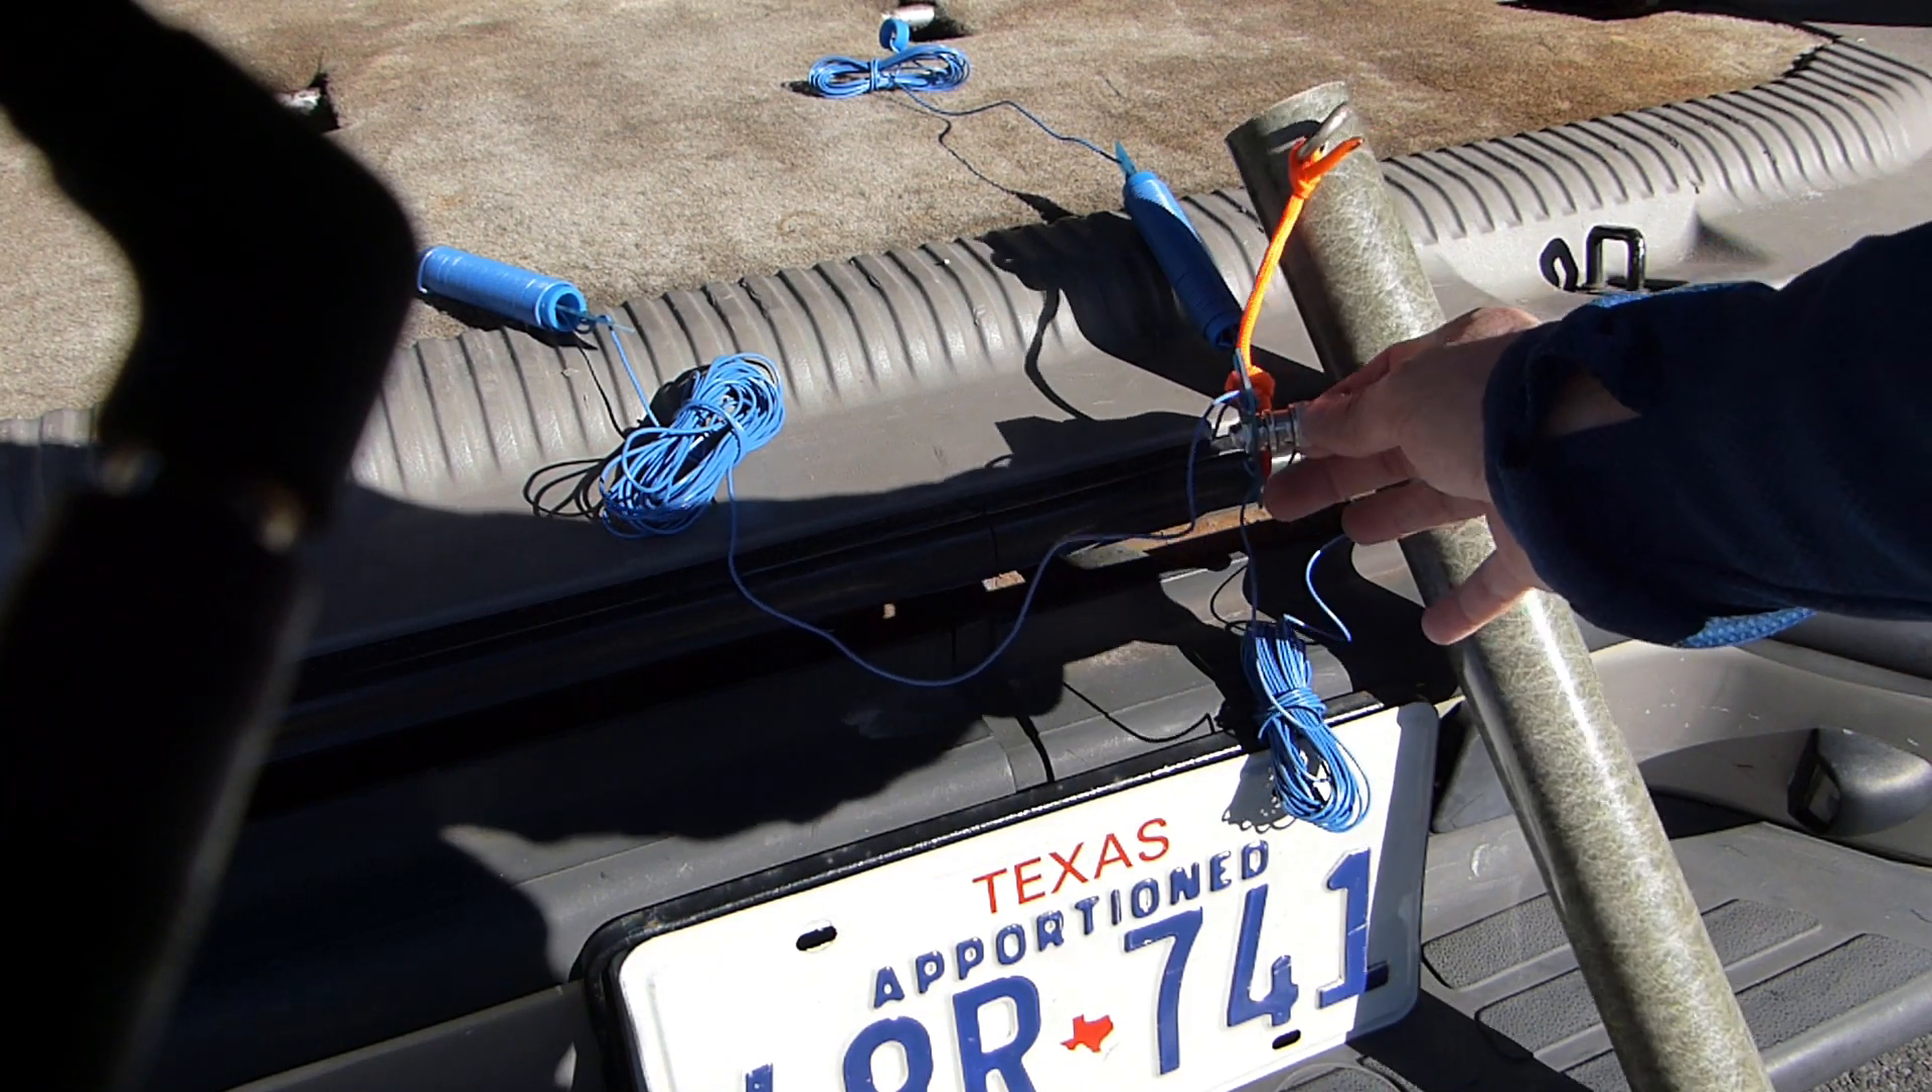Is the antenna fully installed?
No.